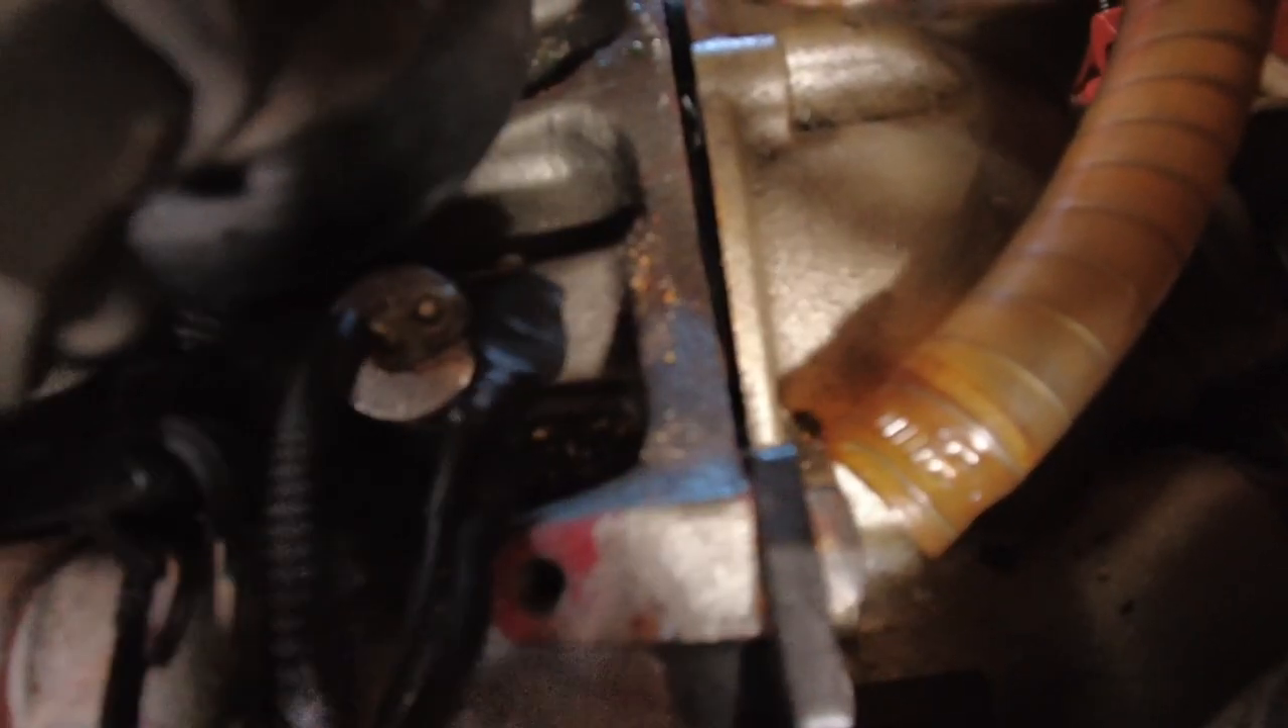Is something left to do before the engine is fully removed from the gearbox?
Yes.